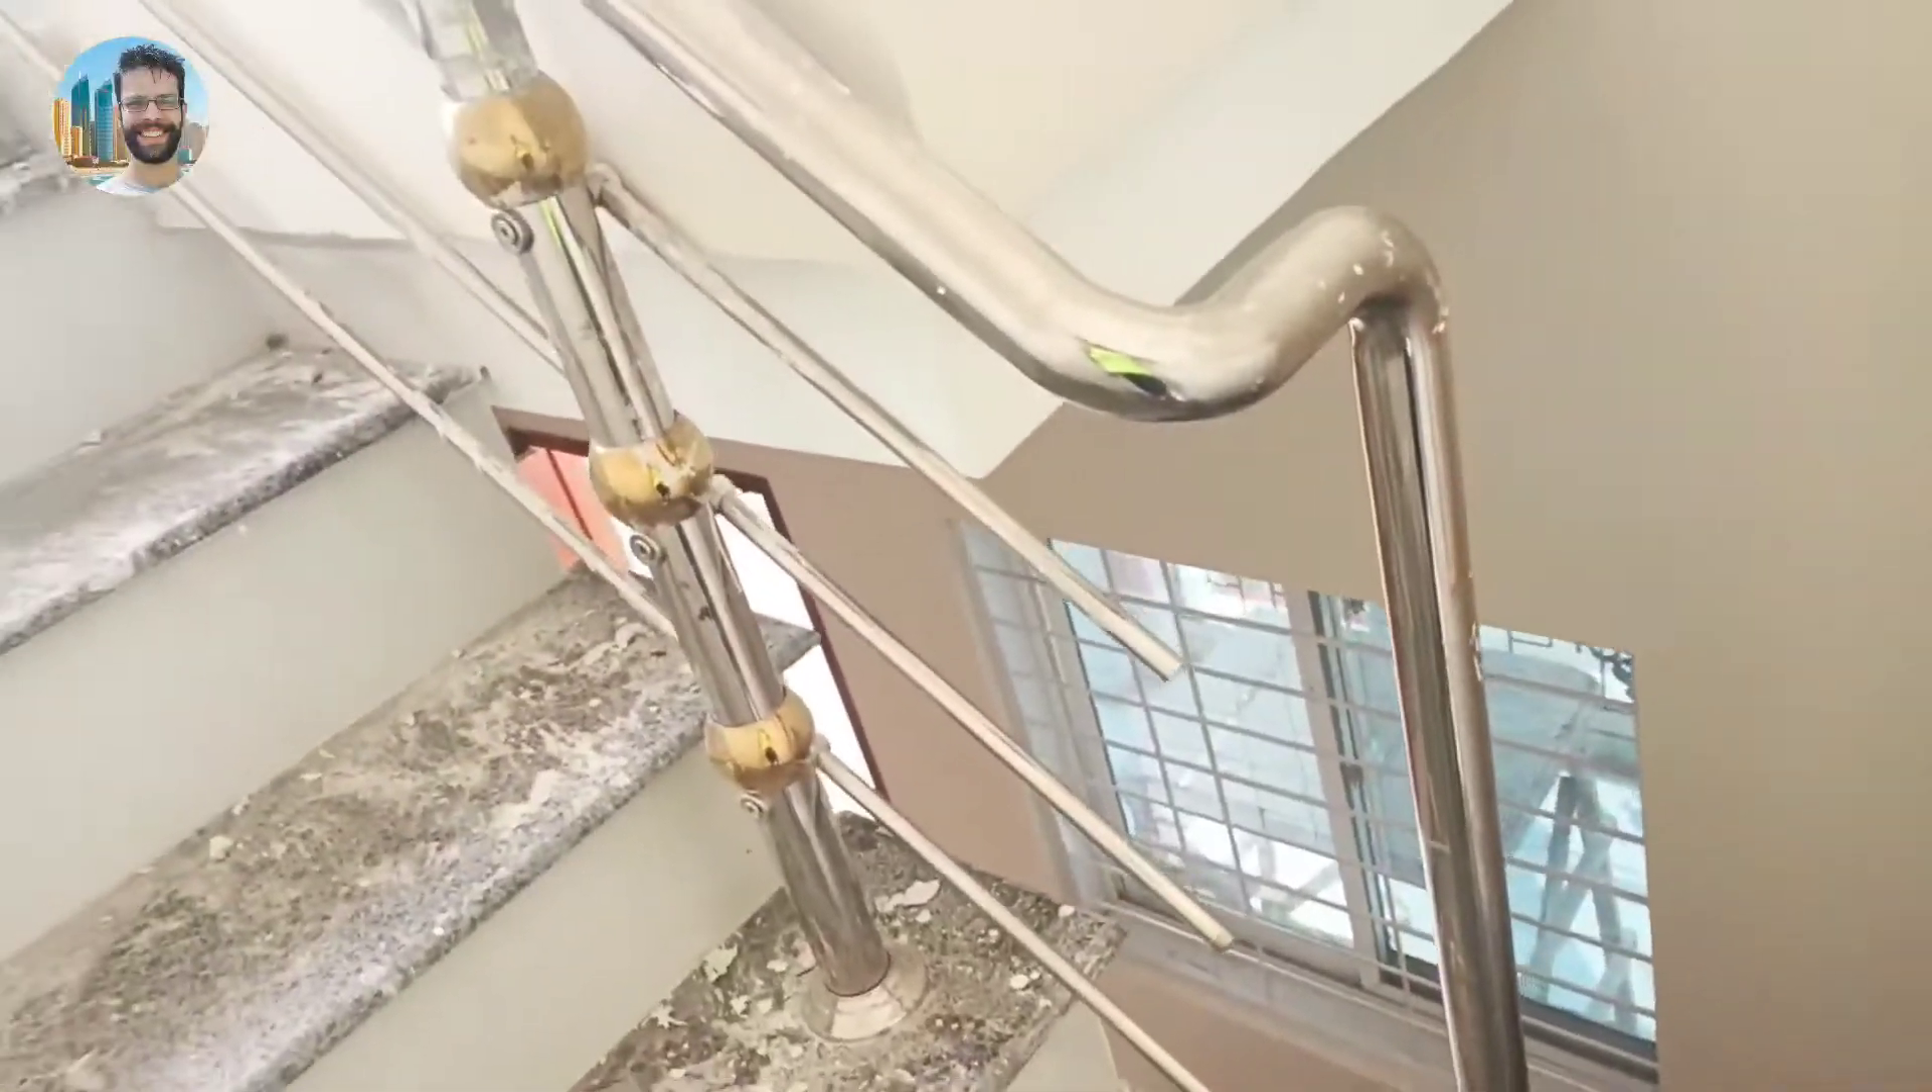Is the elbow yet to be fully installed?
No.